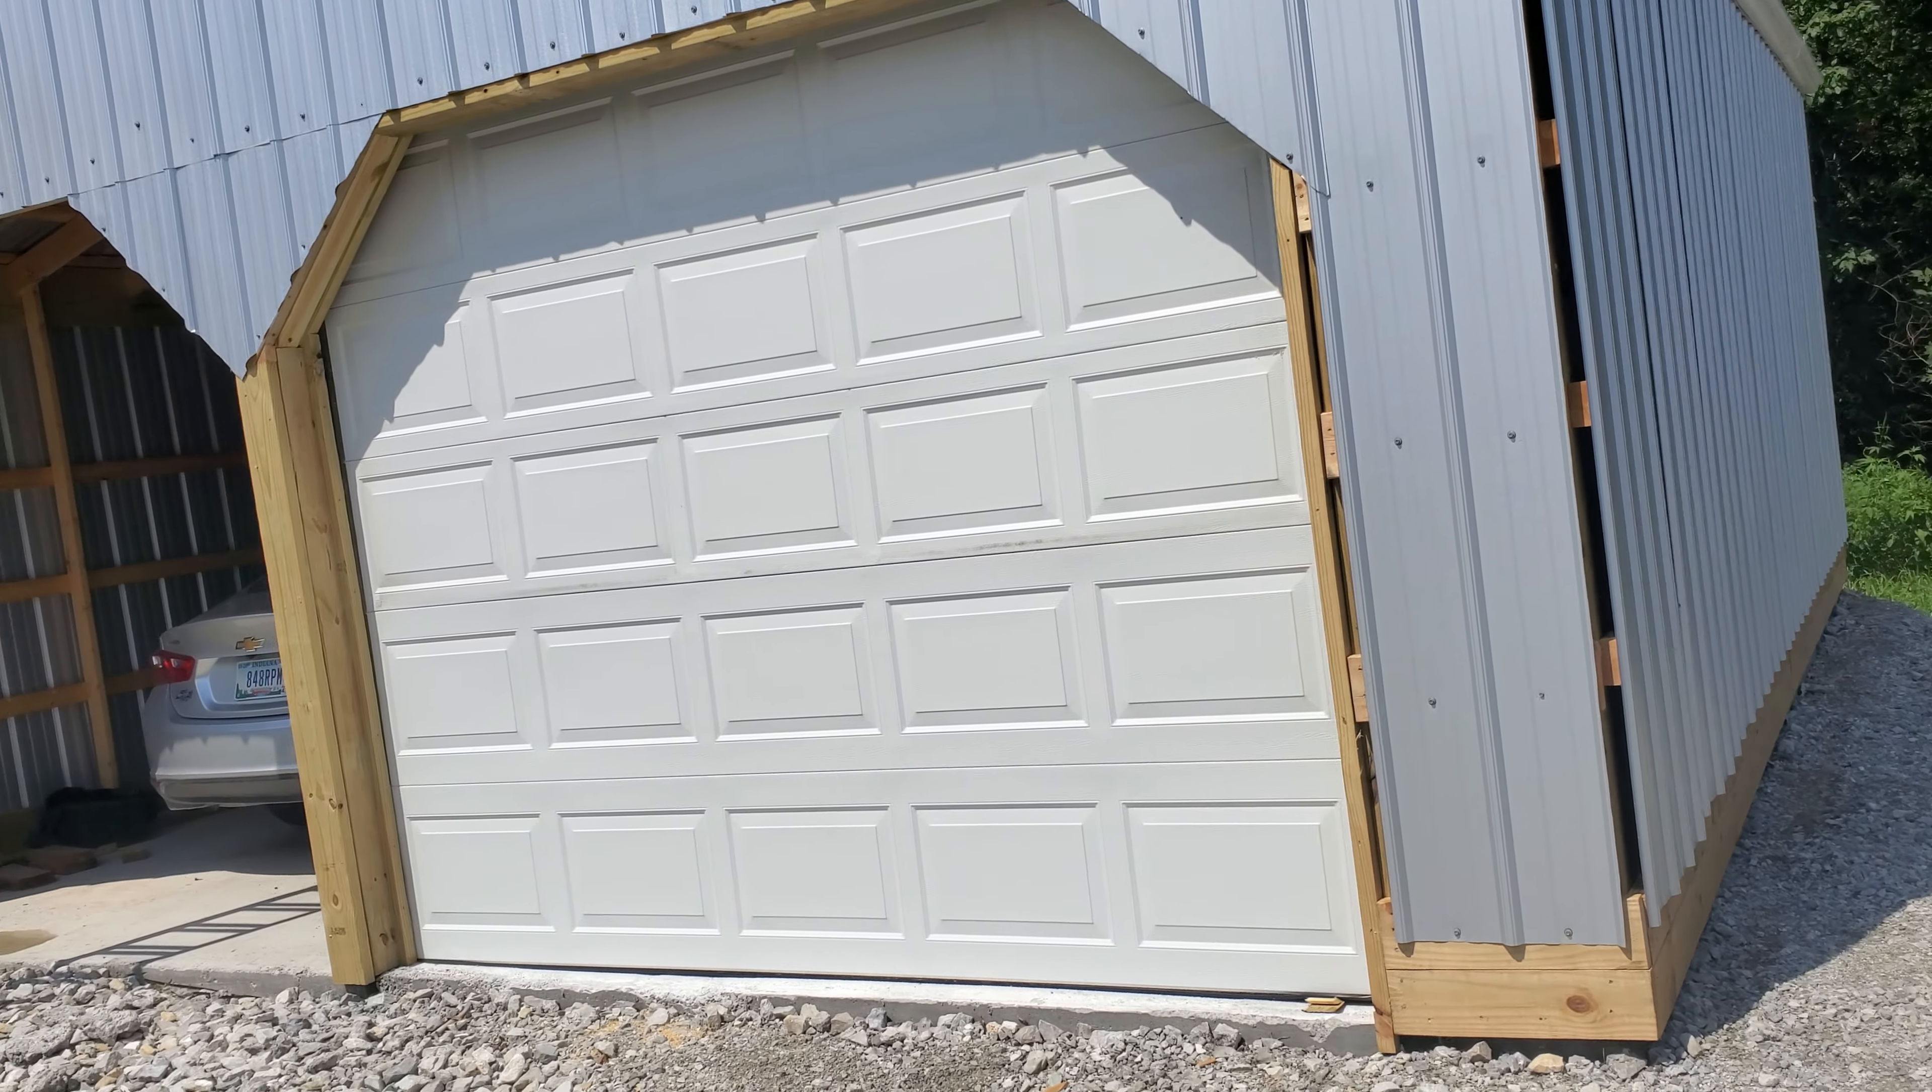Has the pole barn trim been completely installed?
No.